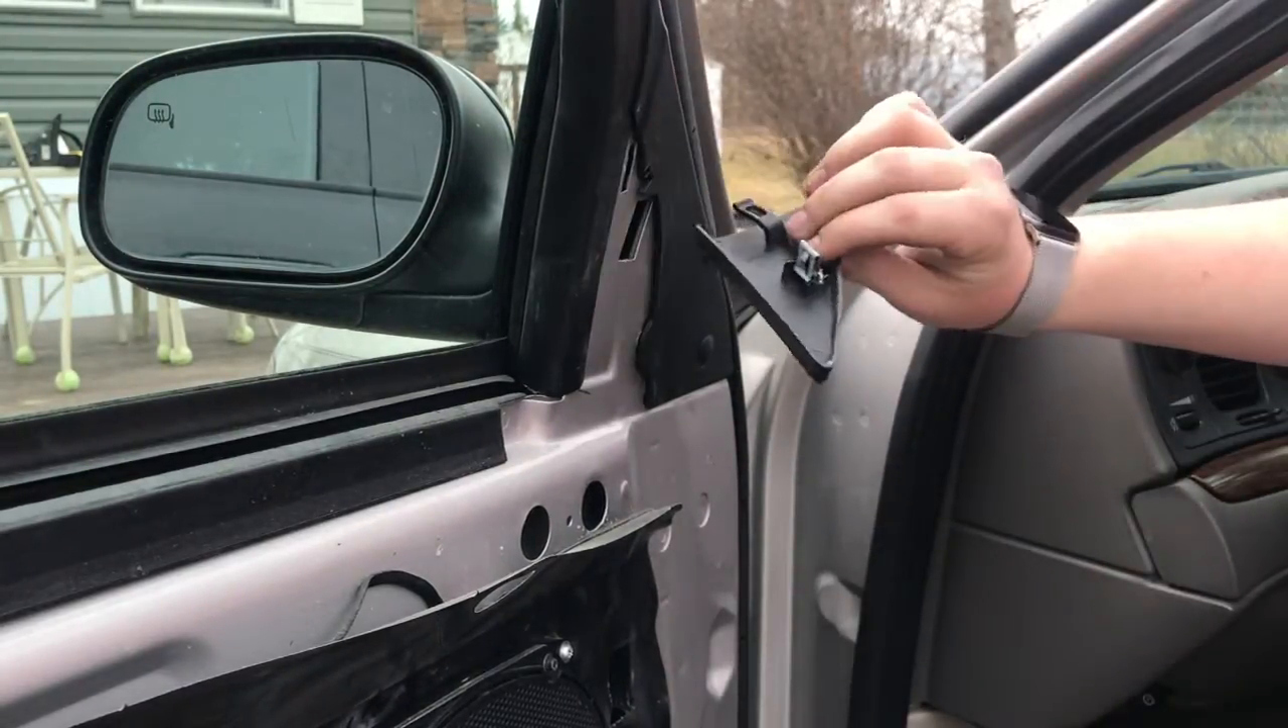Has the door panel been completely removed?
Yes.